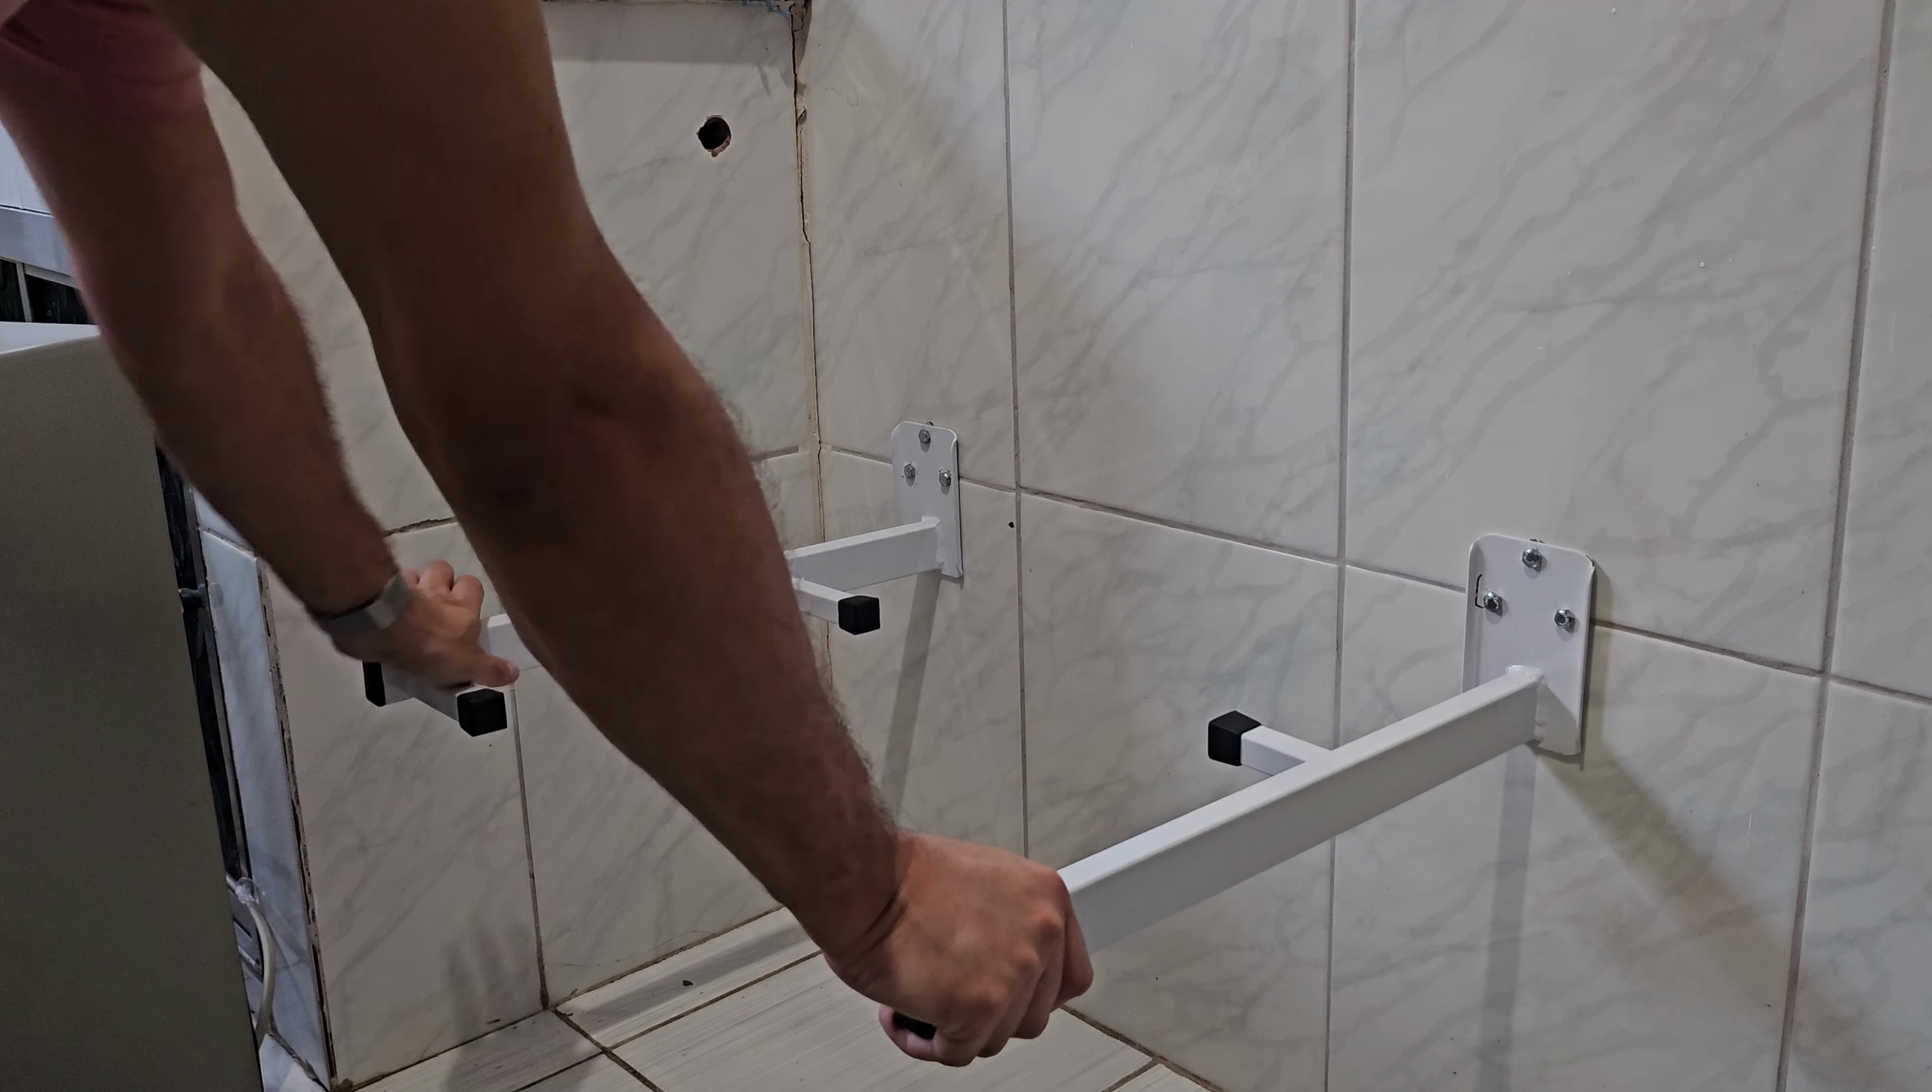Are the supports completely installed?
Yes.